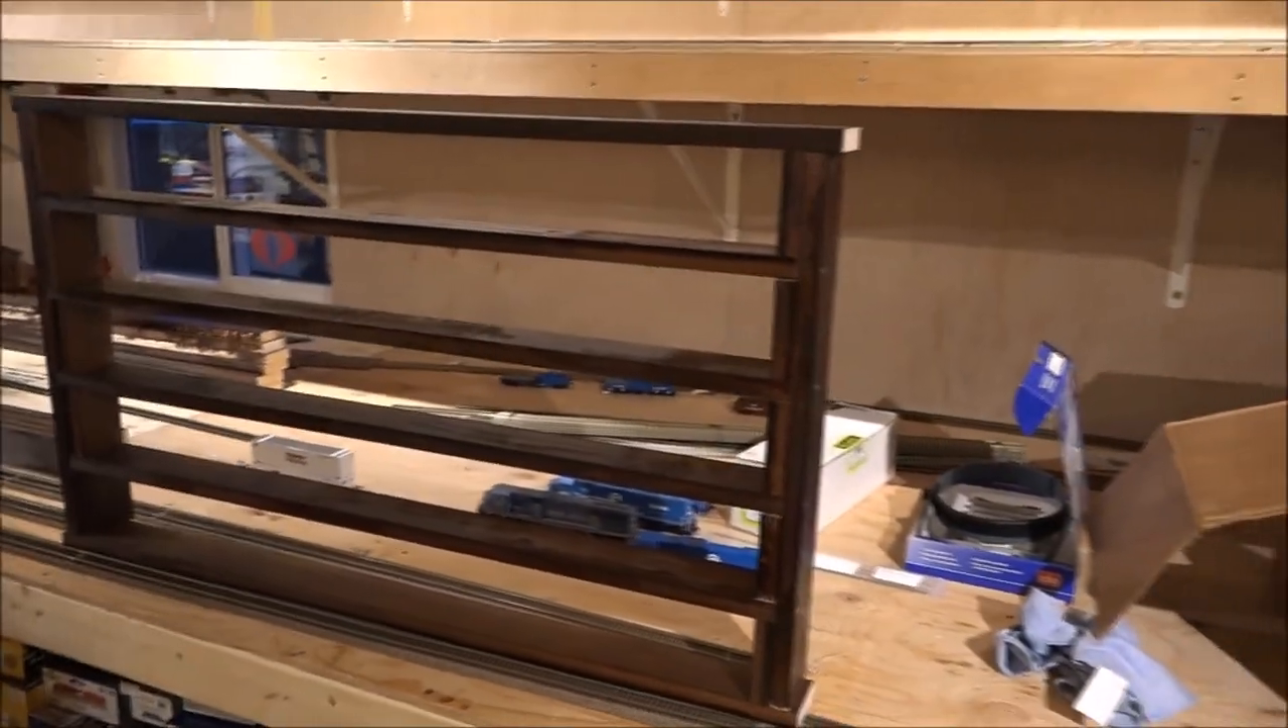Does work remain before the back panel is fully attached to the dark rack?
Yes.